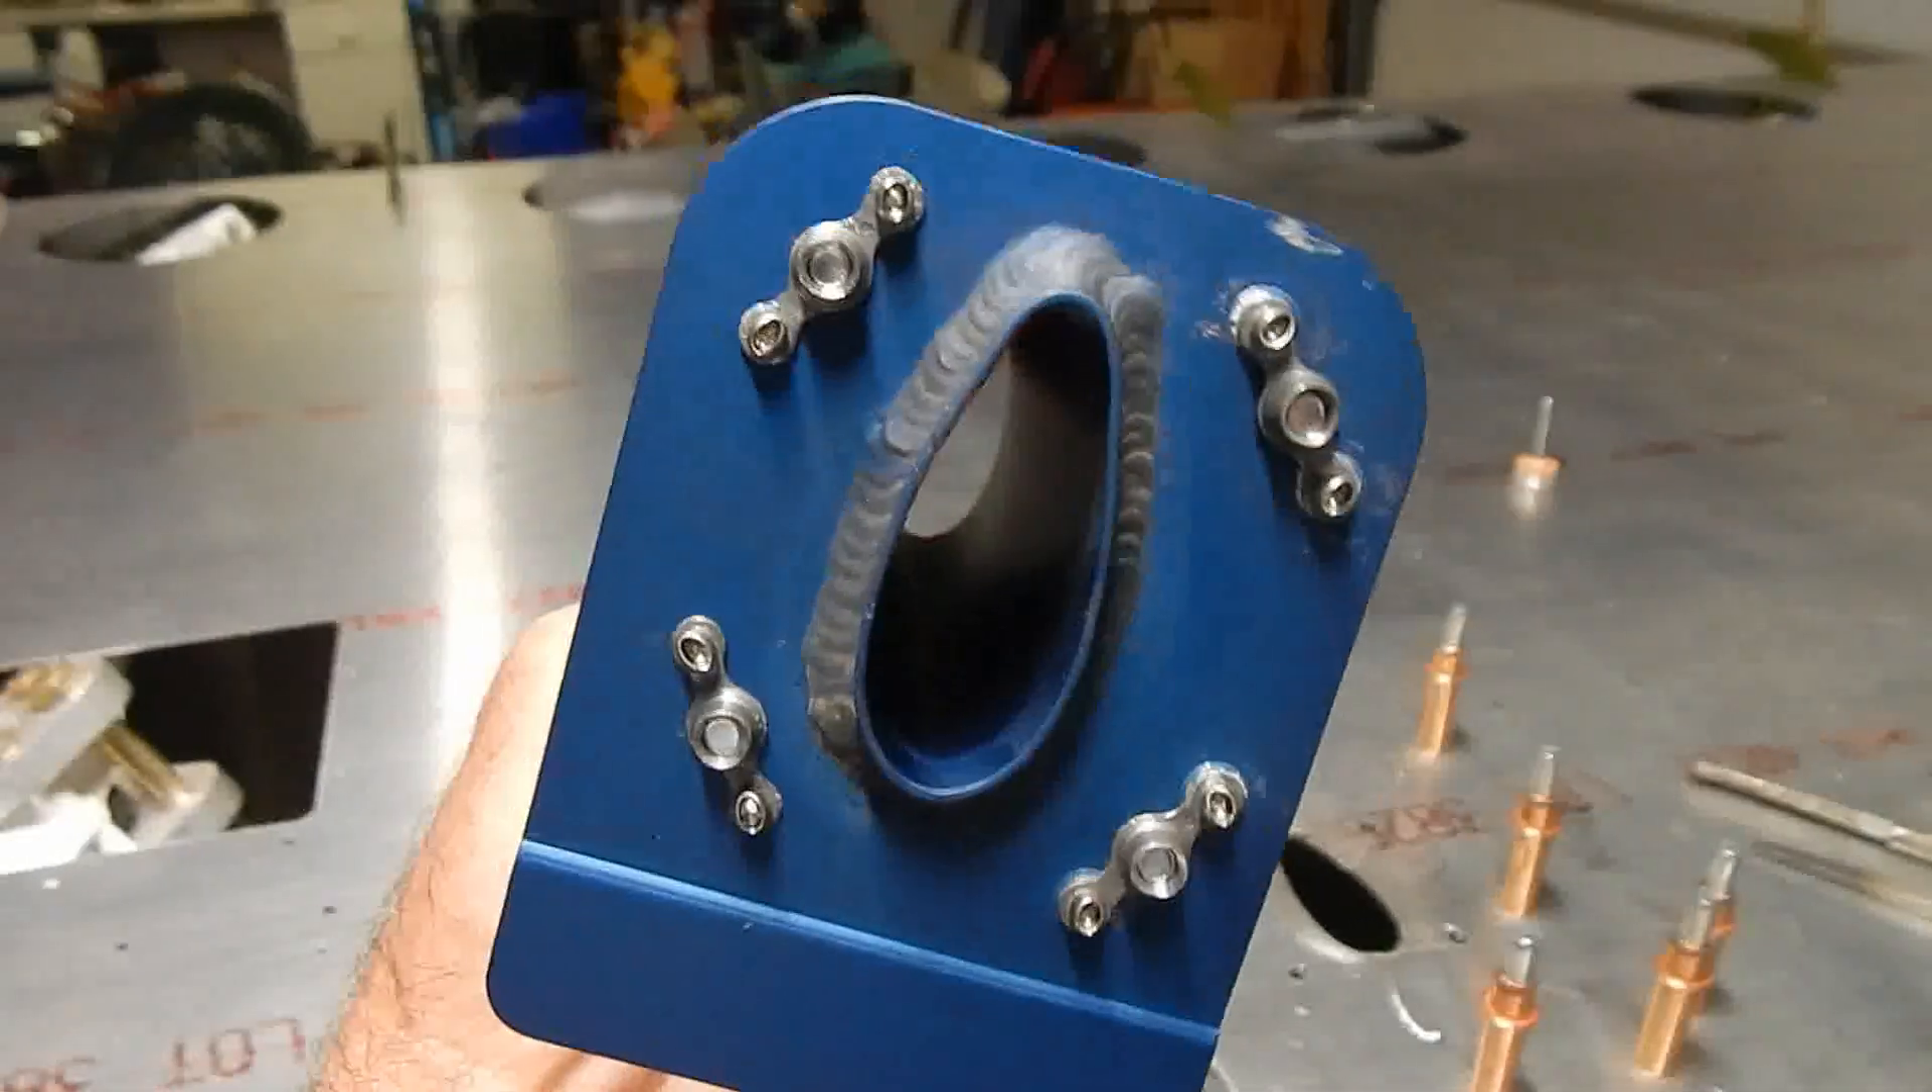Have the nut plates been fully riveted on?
Yes.